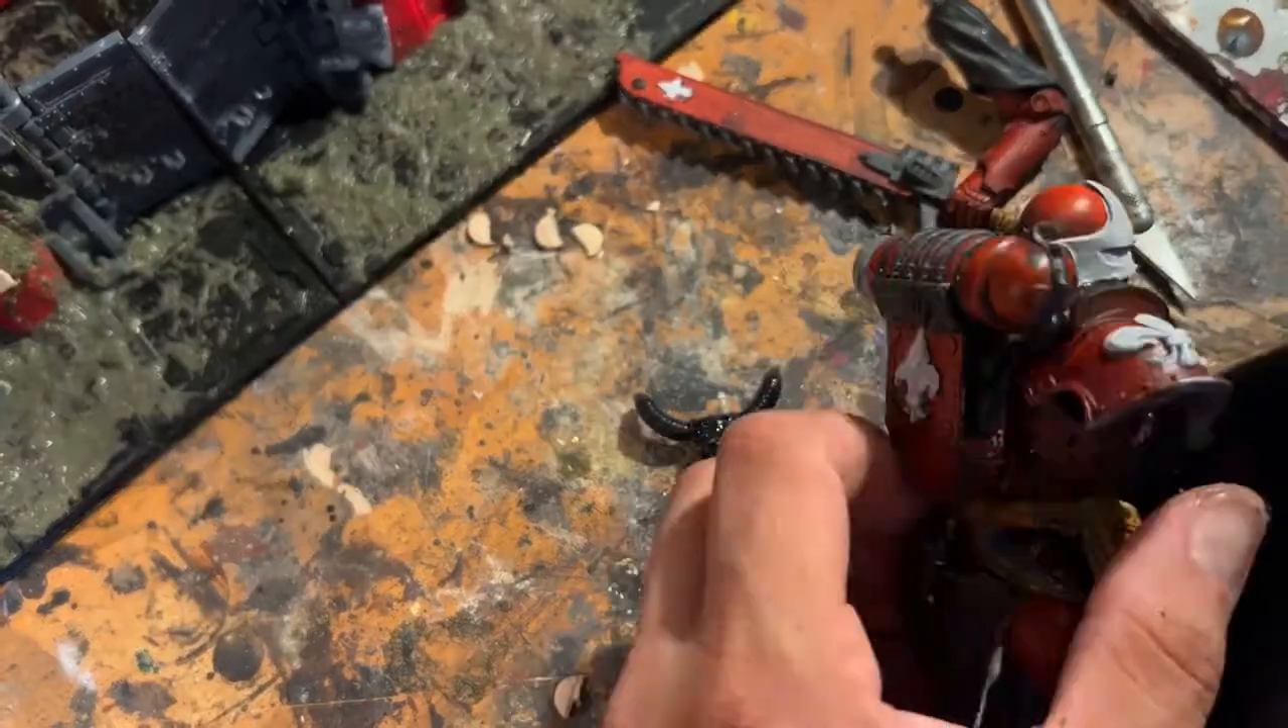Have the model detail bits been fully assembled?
No.